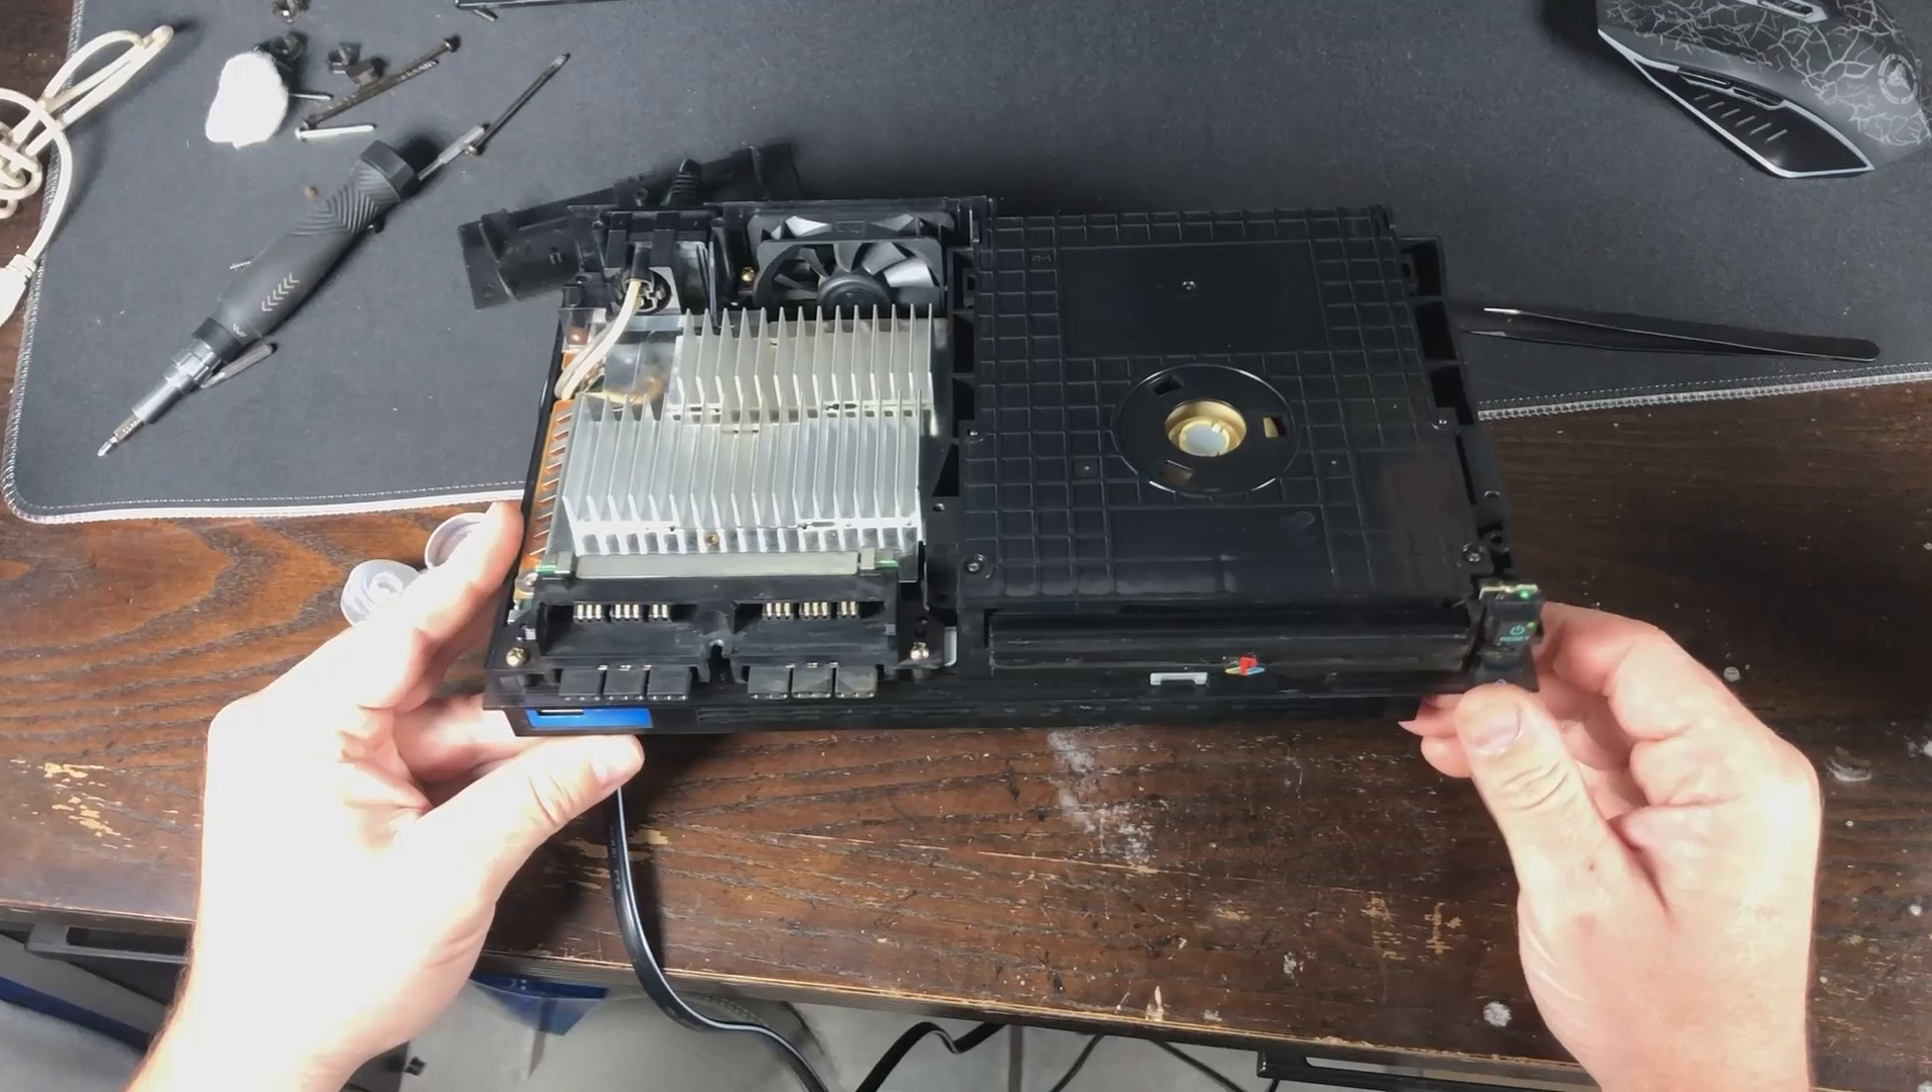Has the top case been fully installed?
No.